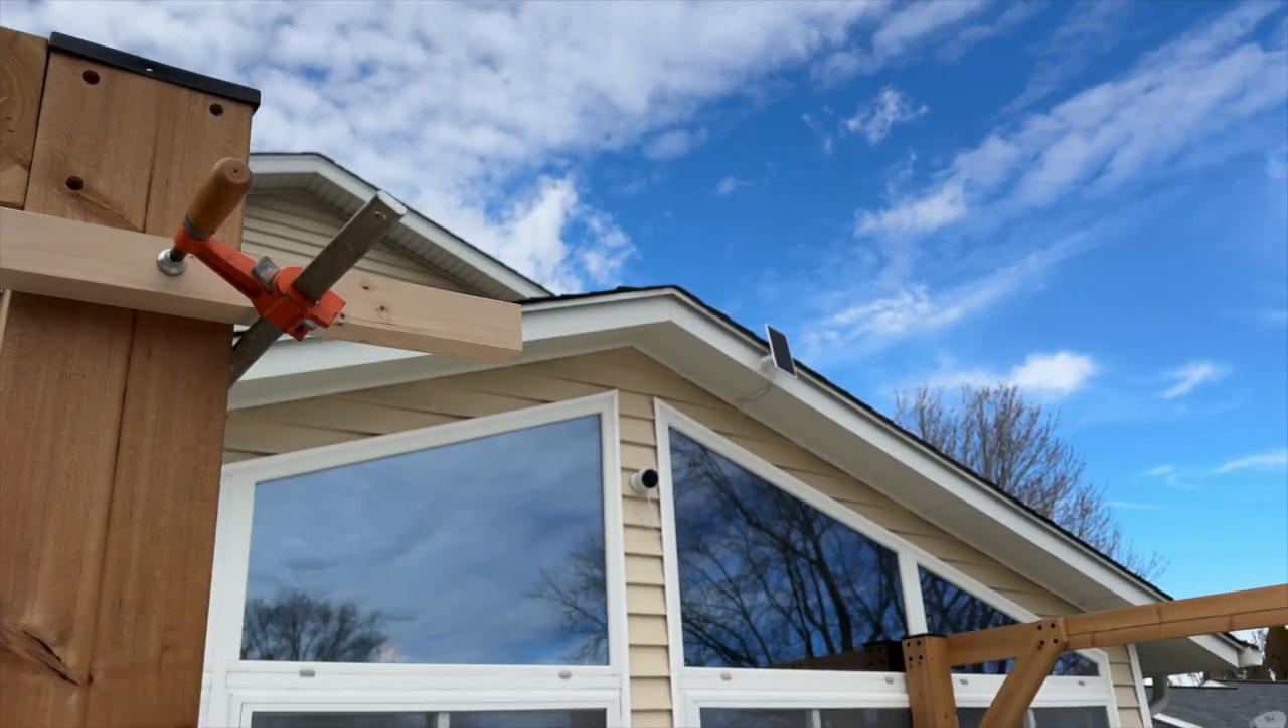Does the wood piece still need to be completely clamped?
No.